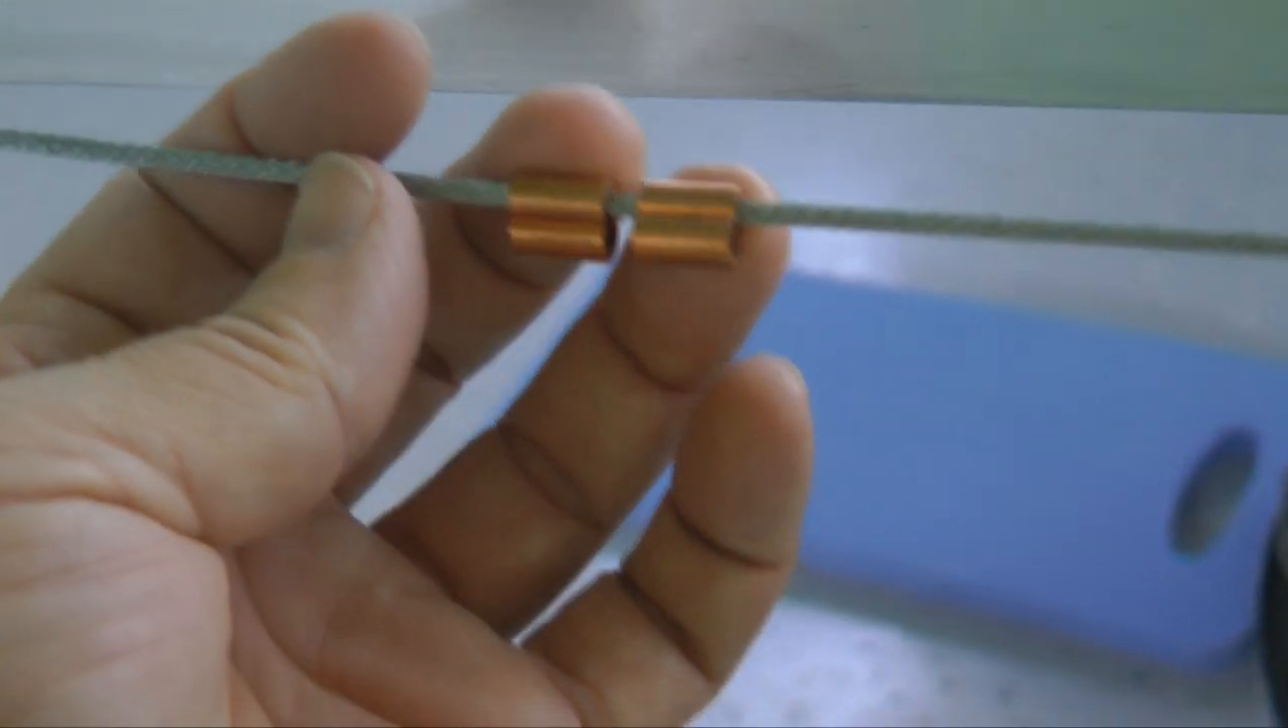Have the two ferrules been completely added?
Yes.